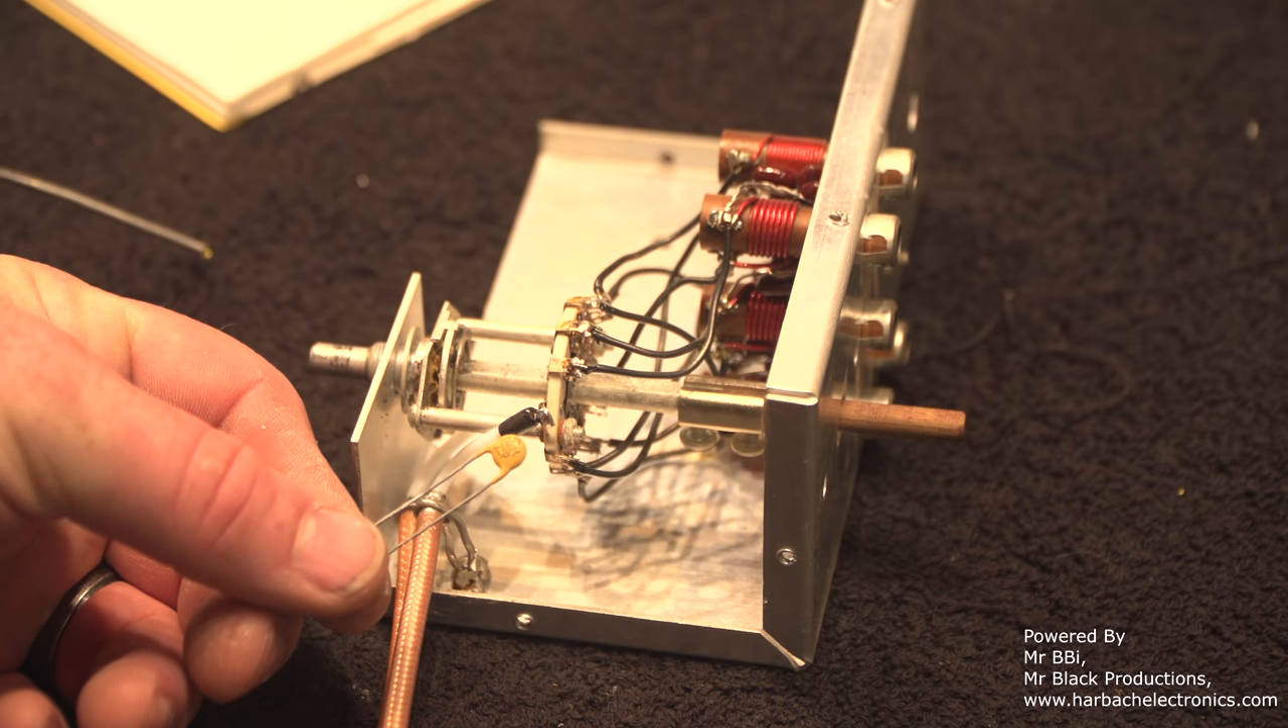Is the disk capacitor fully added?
No.